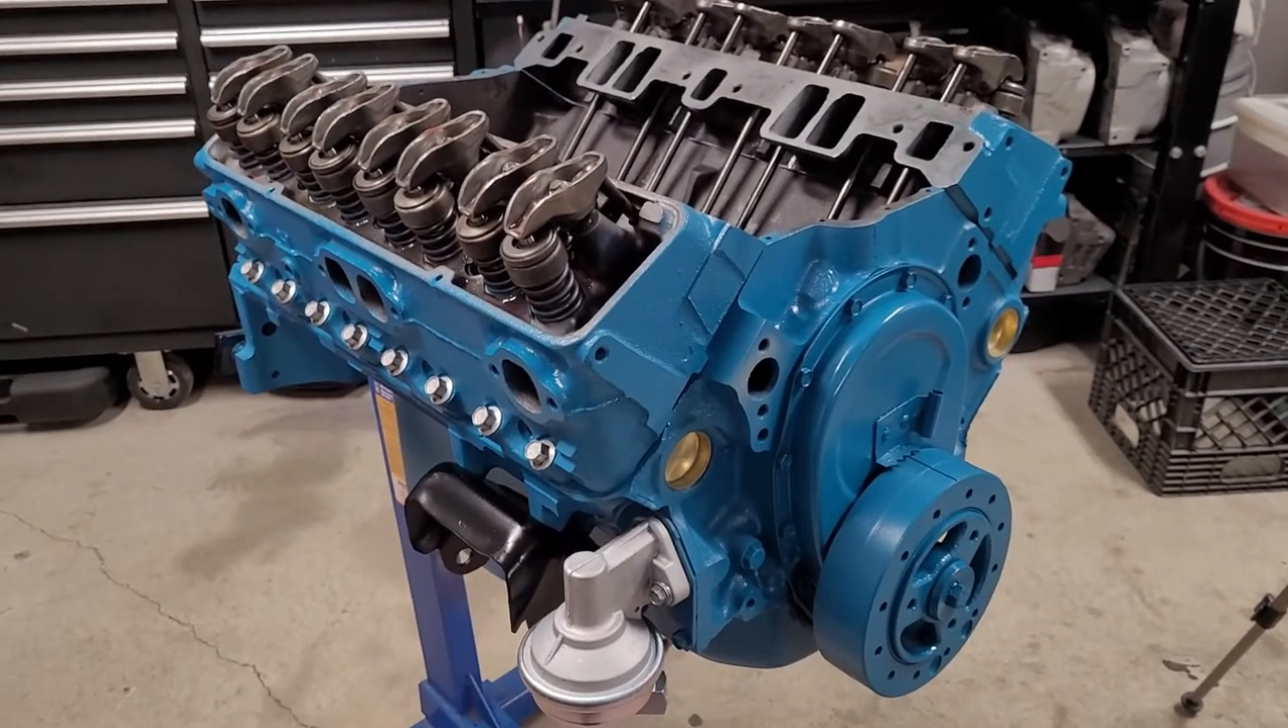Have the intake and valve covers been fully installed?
No.